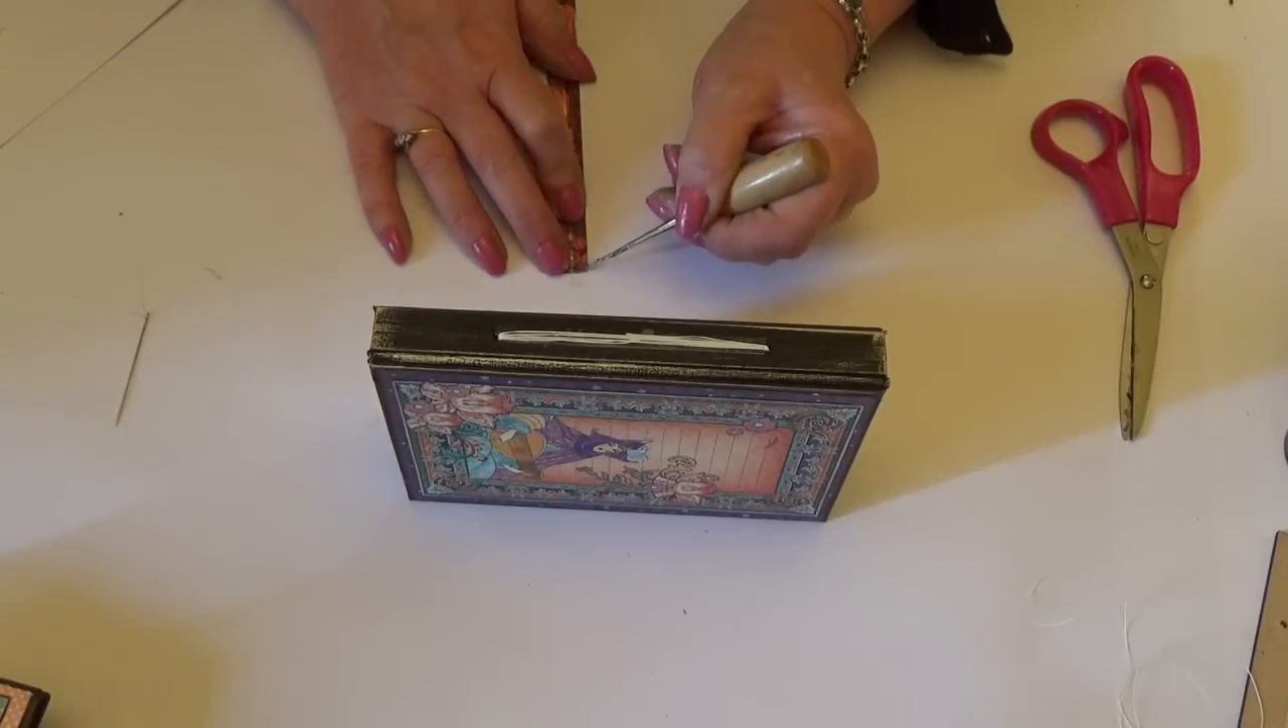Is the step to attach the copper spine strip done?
No.